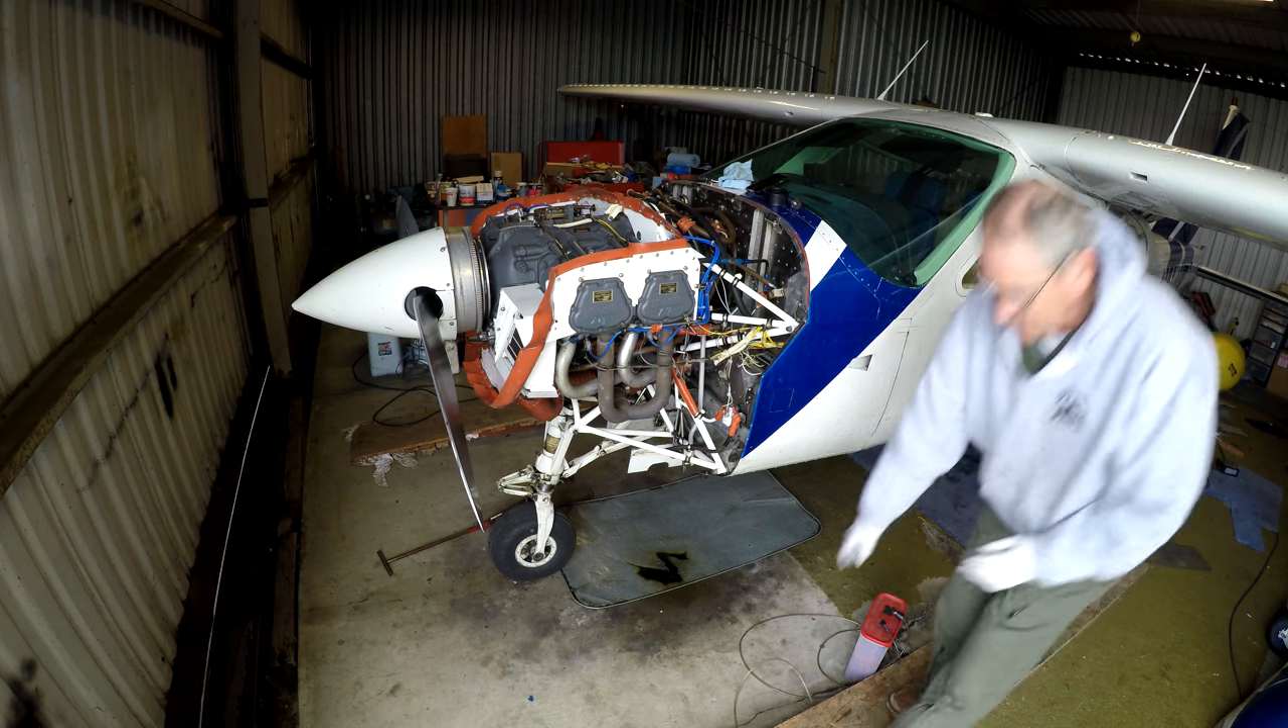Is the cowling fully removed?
Yes.